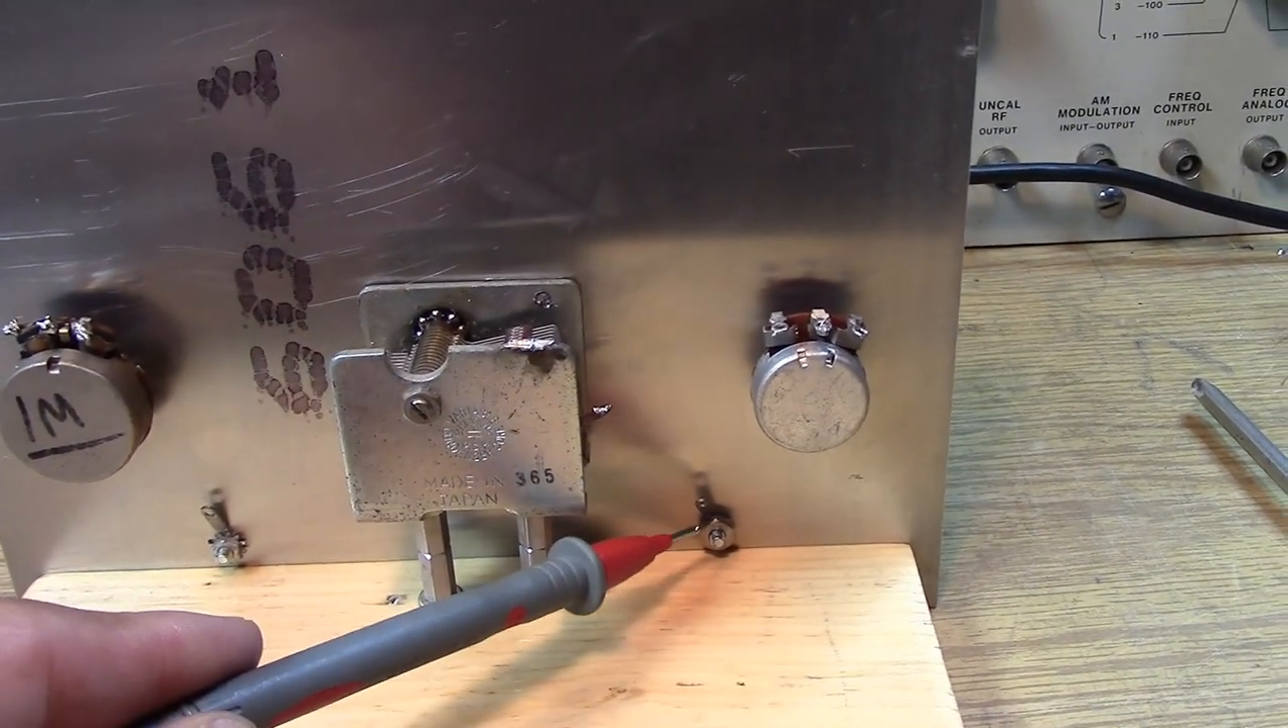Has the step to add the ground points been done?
Yes.